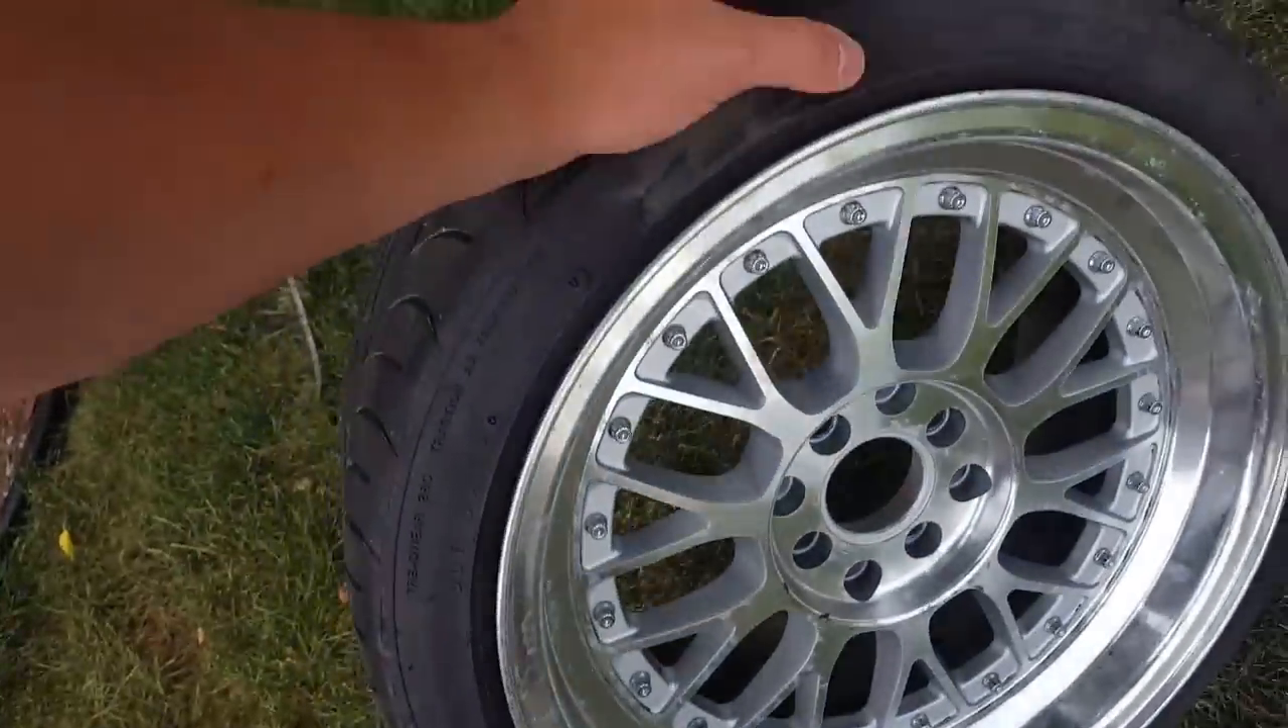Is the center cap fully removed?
Yes.